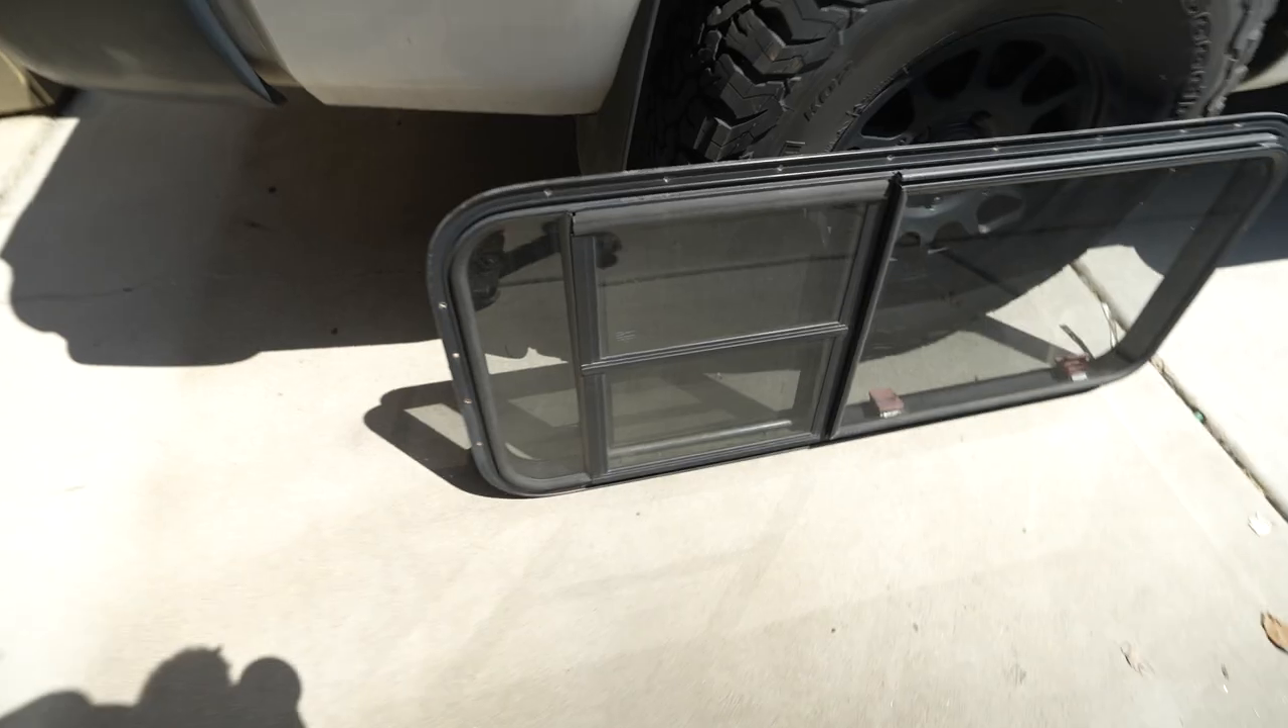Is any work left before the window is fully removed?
No.